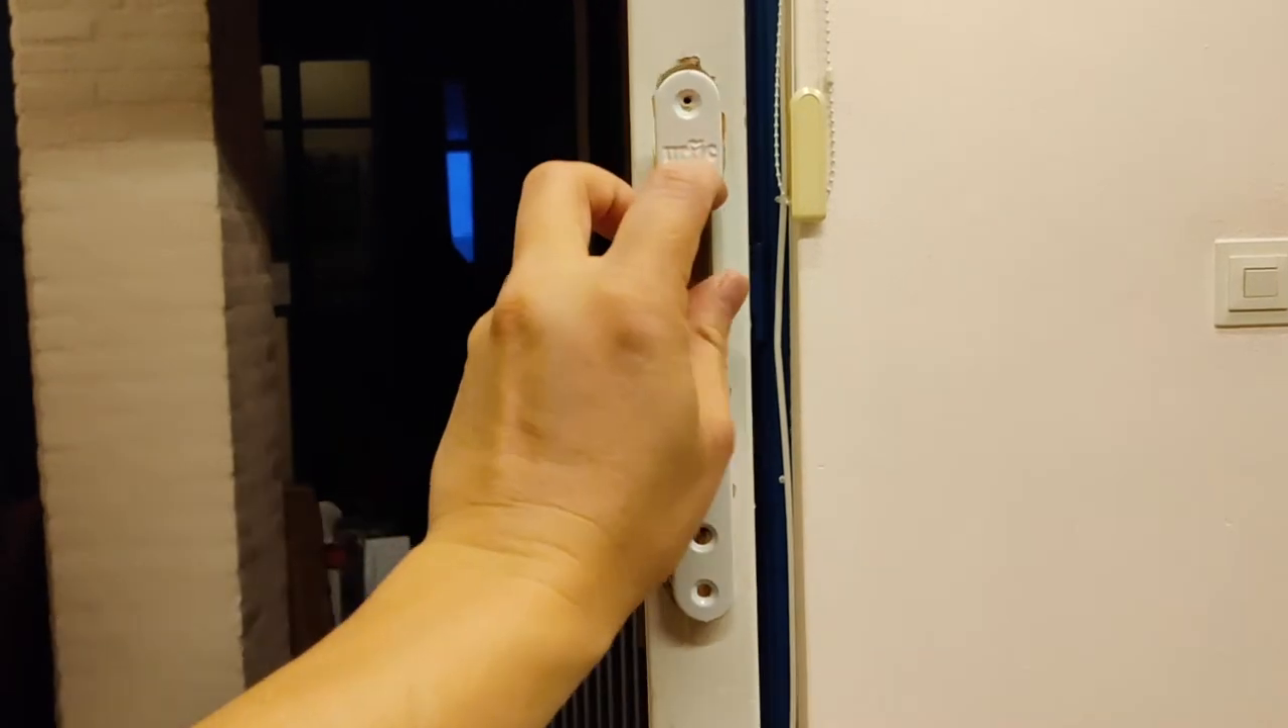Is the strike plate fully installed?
No.